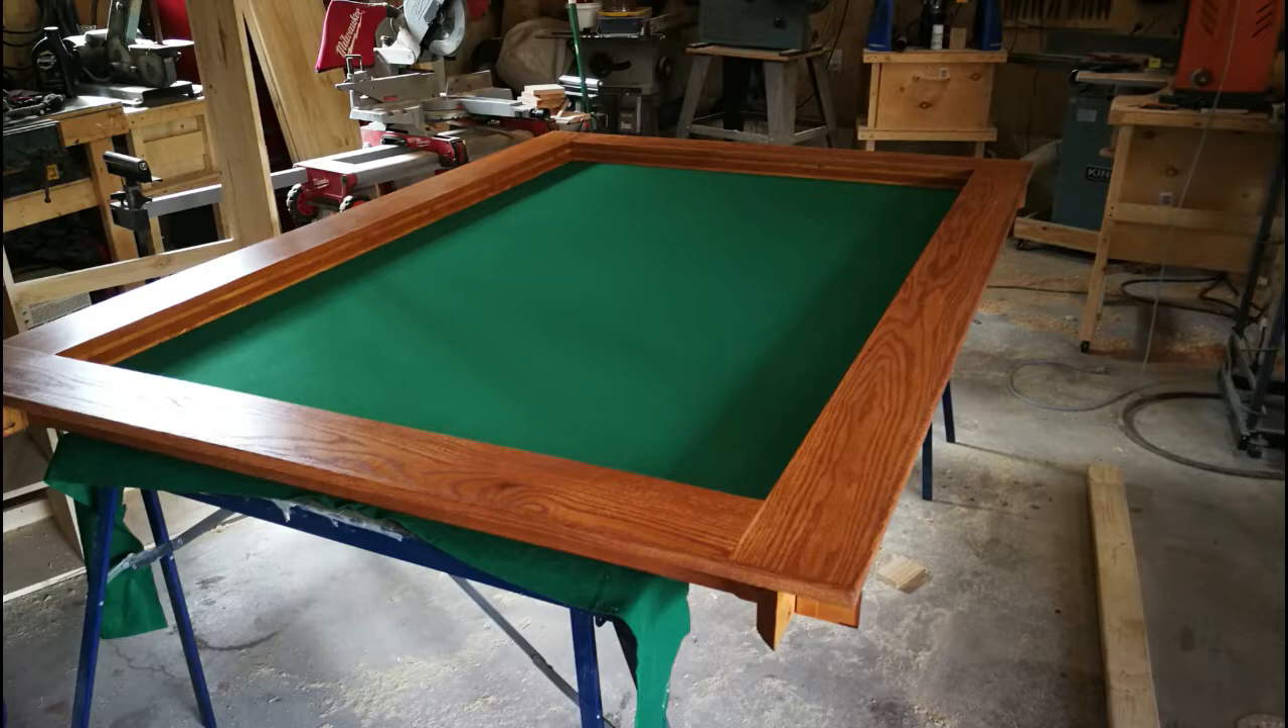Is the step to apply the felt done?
Yes.